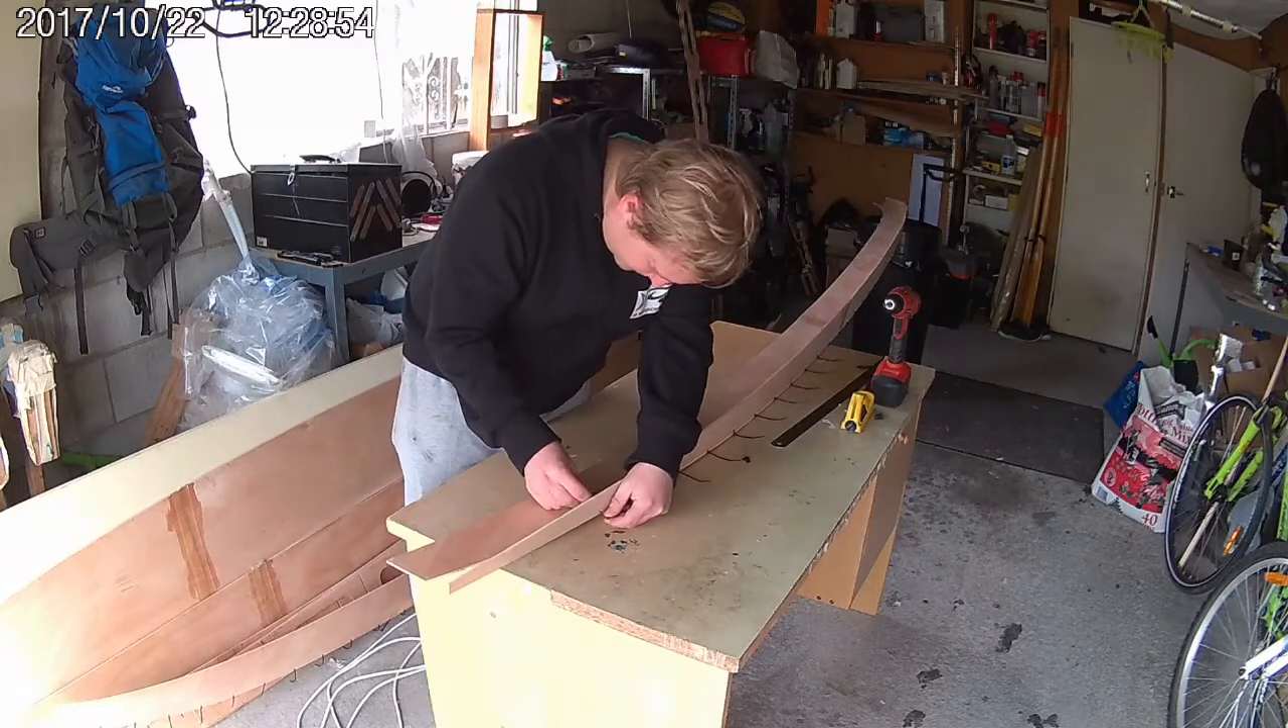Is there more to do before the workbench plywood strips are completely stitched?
Yes.